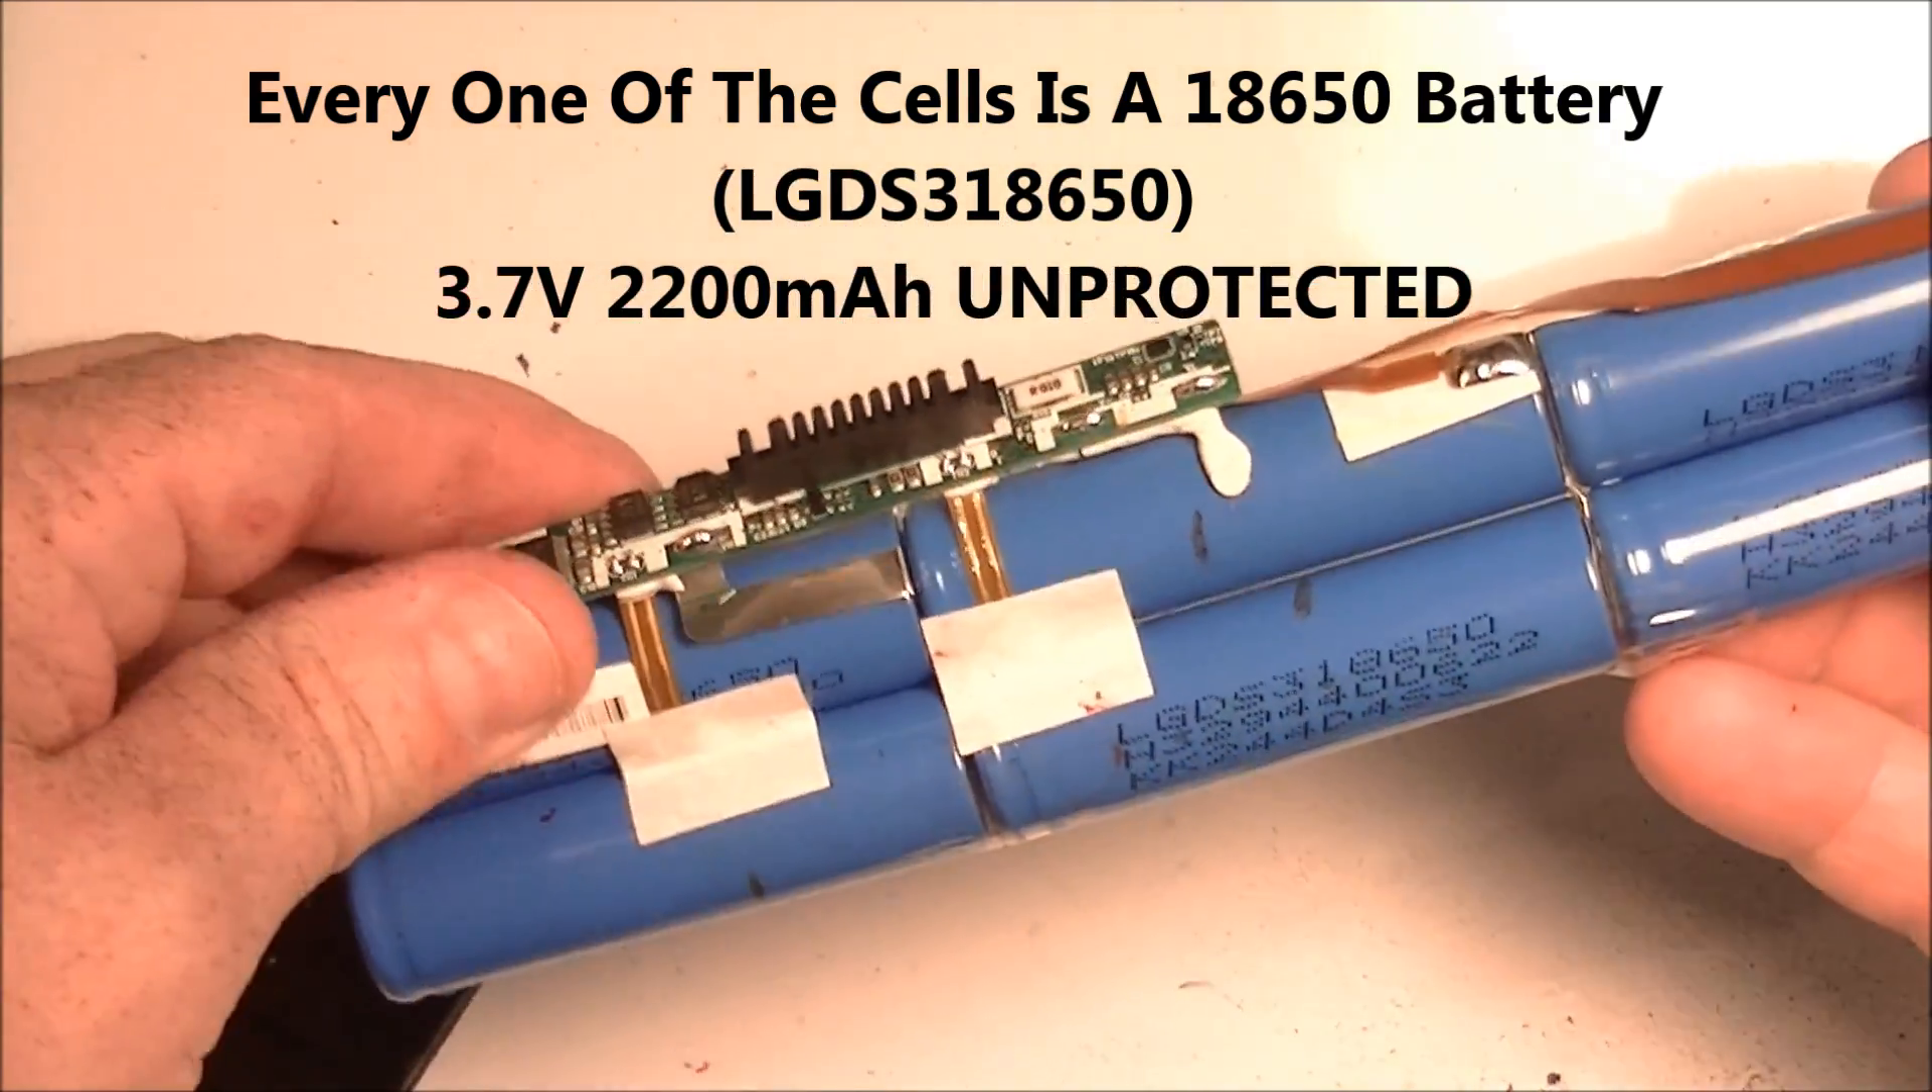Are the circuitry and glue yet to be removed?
Yes.